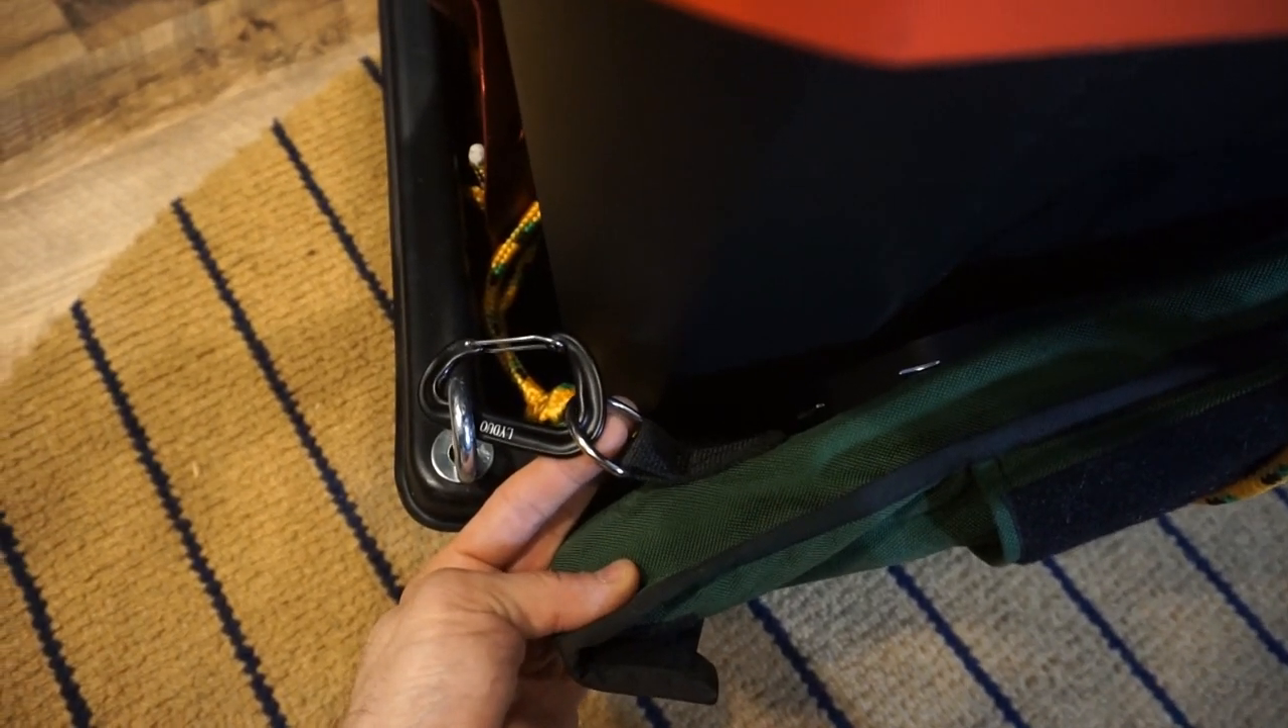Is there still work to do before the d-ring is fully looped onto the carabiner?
No.